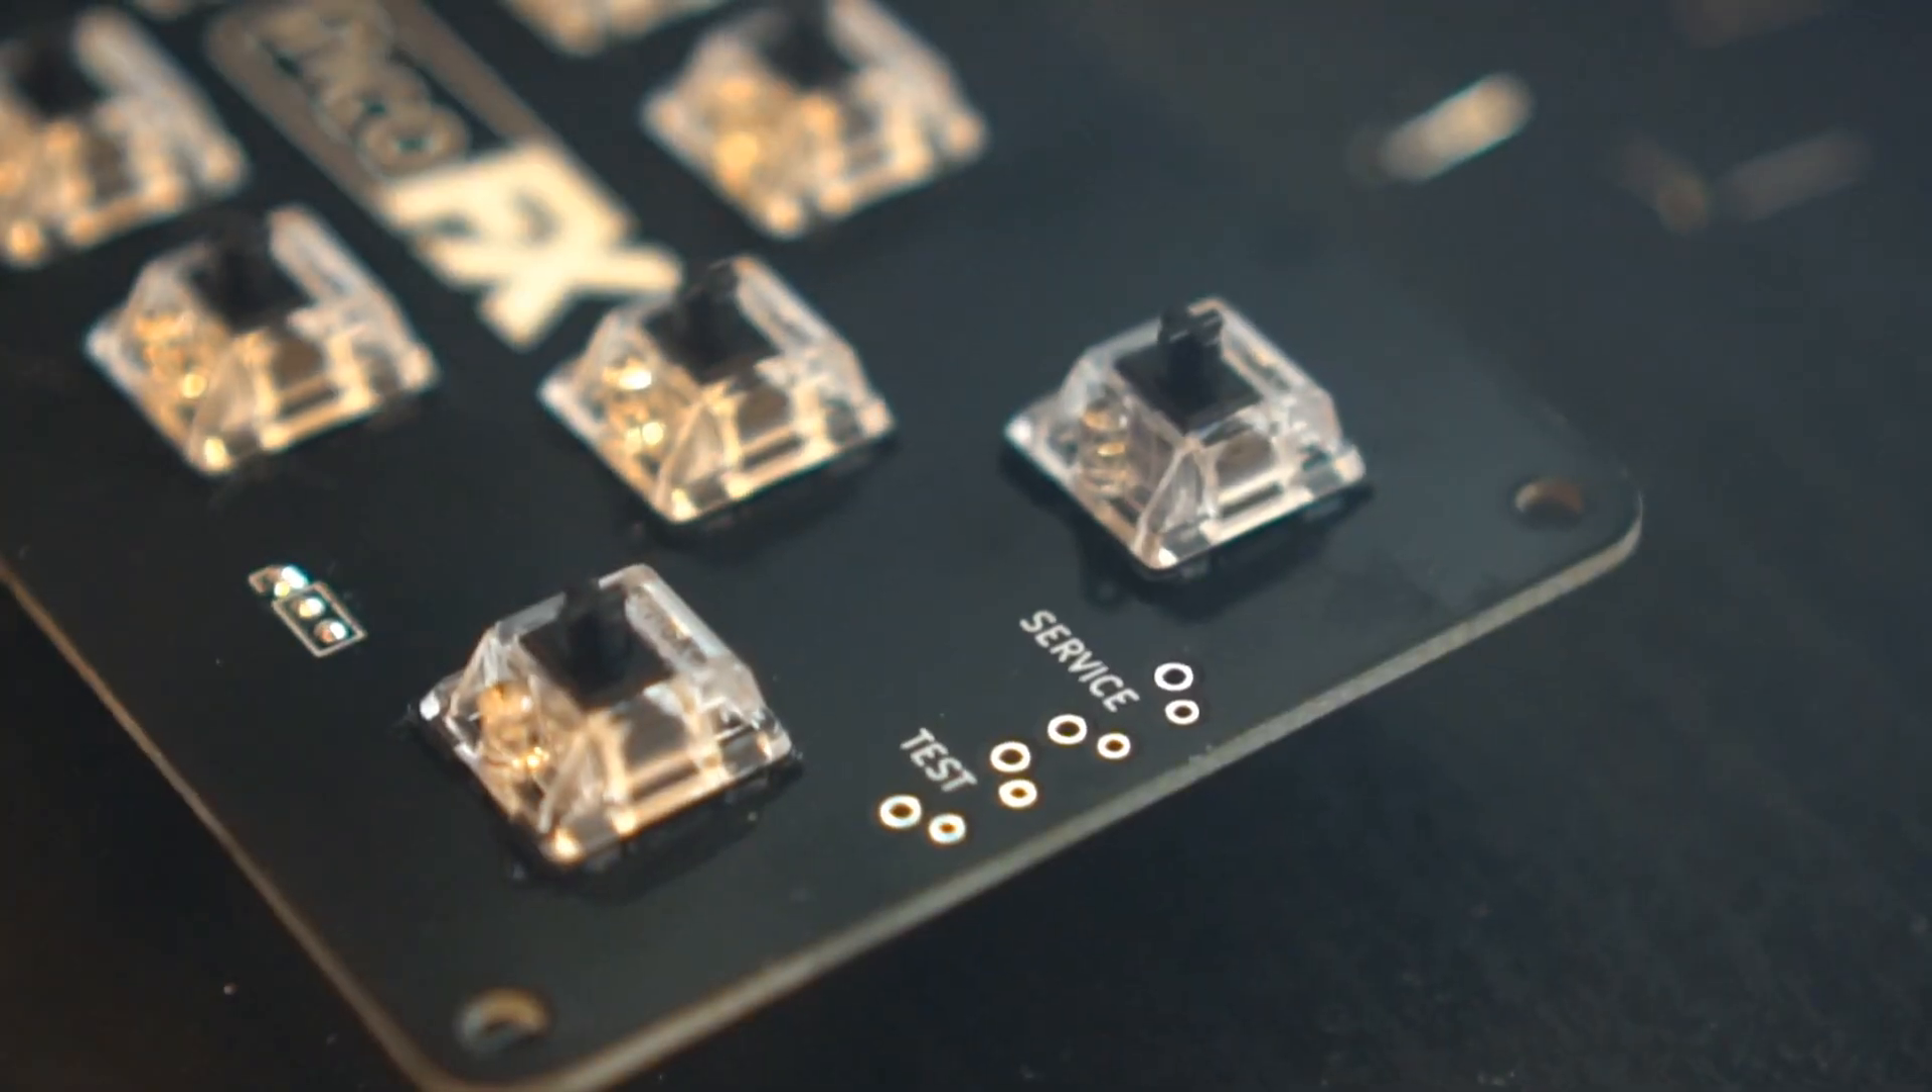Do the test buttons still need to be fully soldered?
Yes.